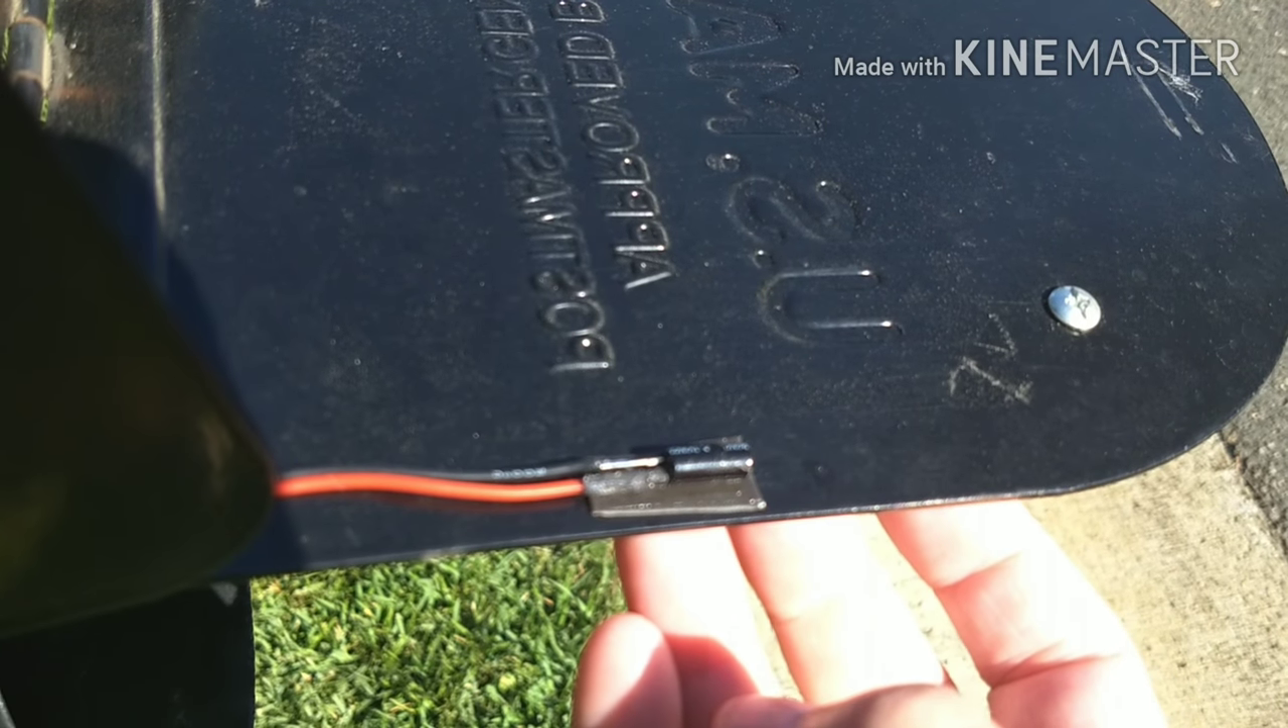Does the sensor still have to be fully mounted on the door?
No.